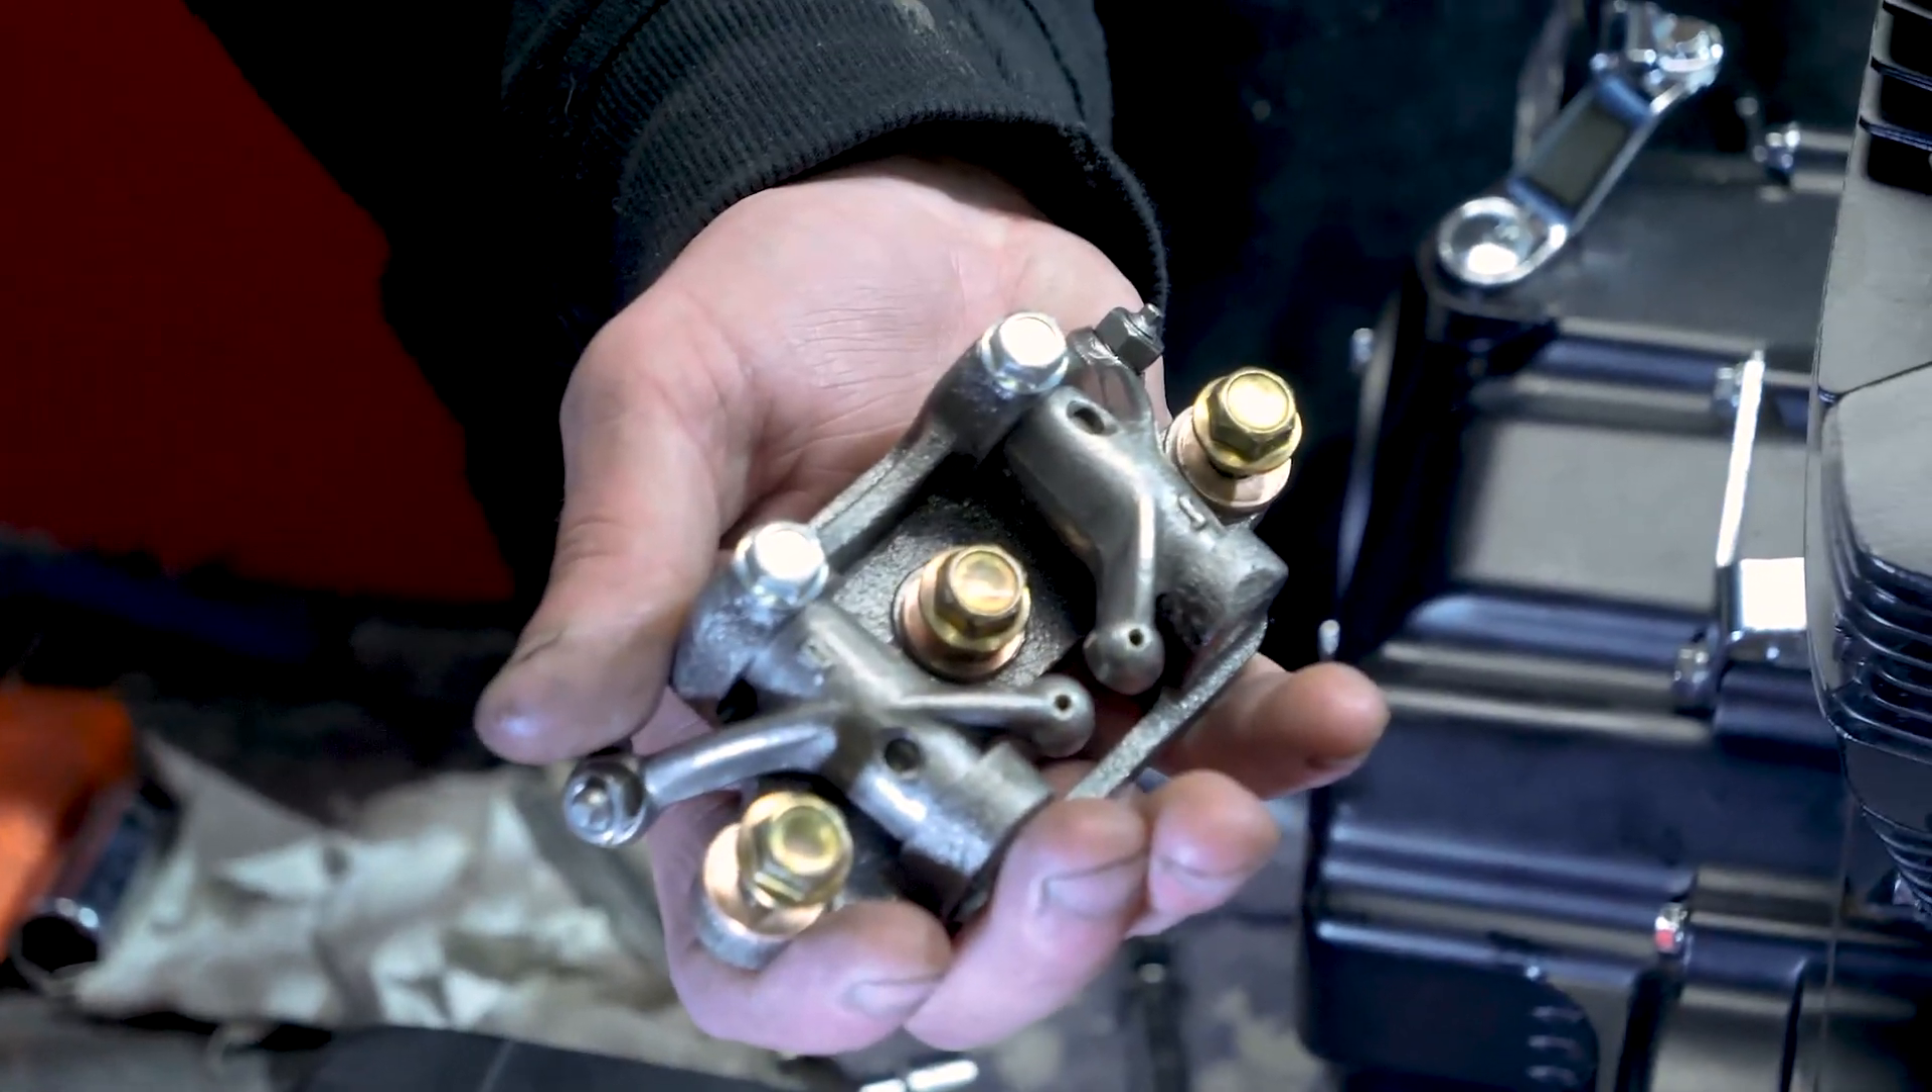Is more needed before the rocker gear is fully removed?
No.